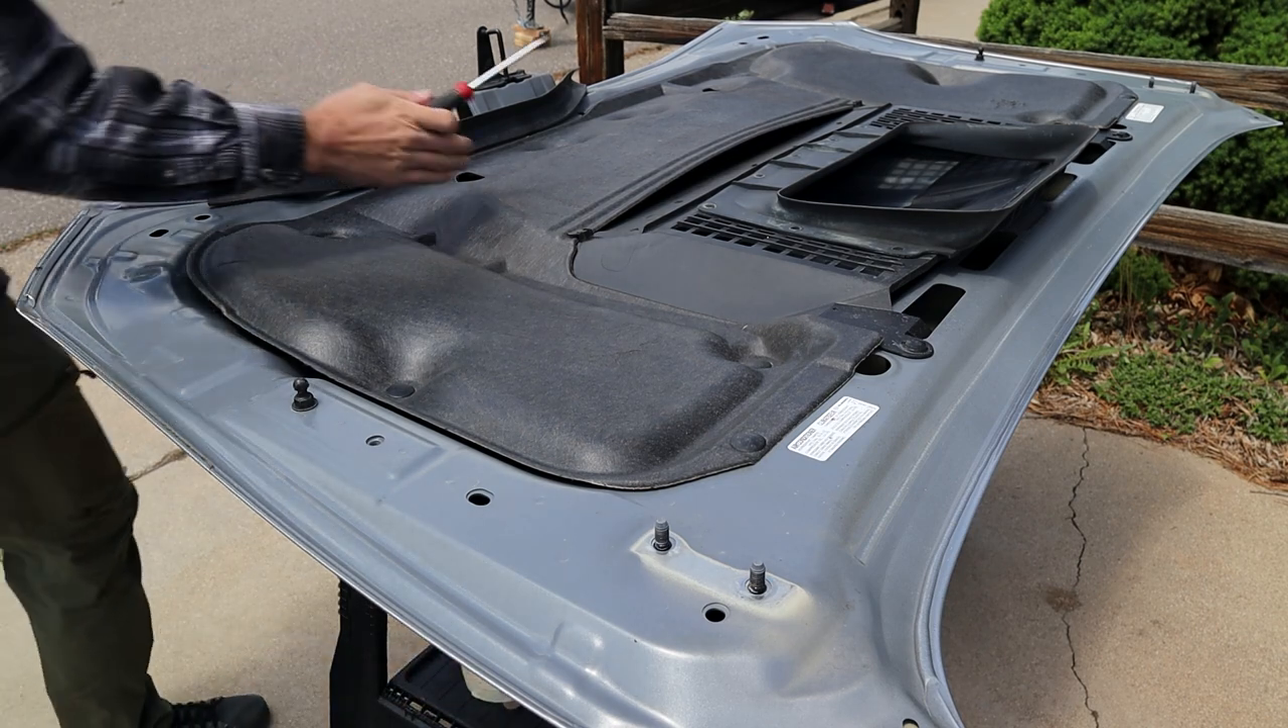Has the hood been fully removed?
Yes.